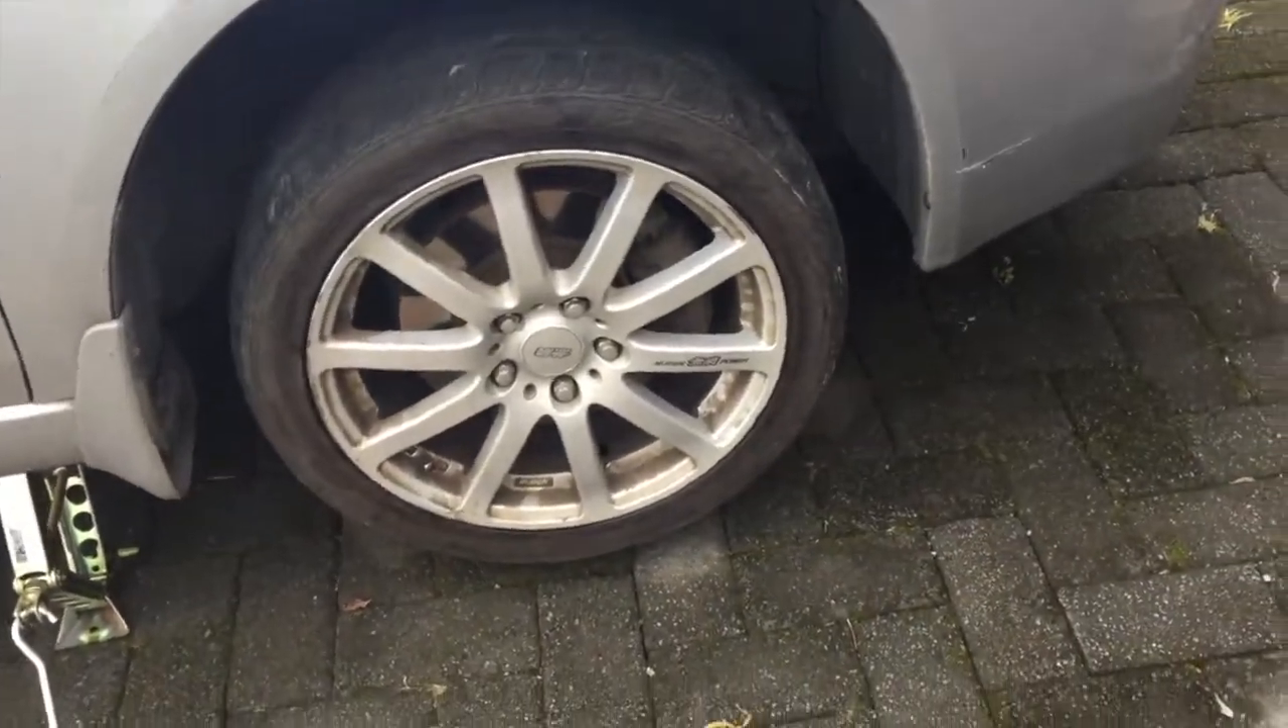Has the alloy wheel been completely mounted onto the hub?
Yes.